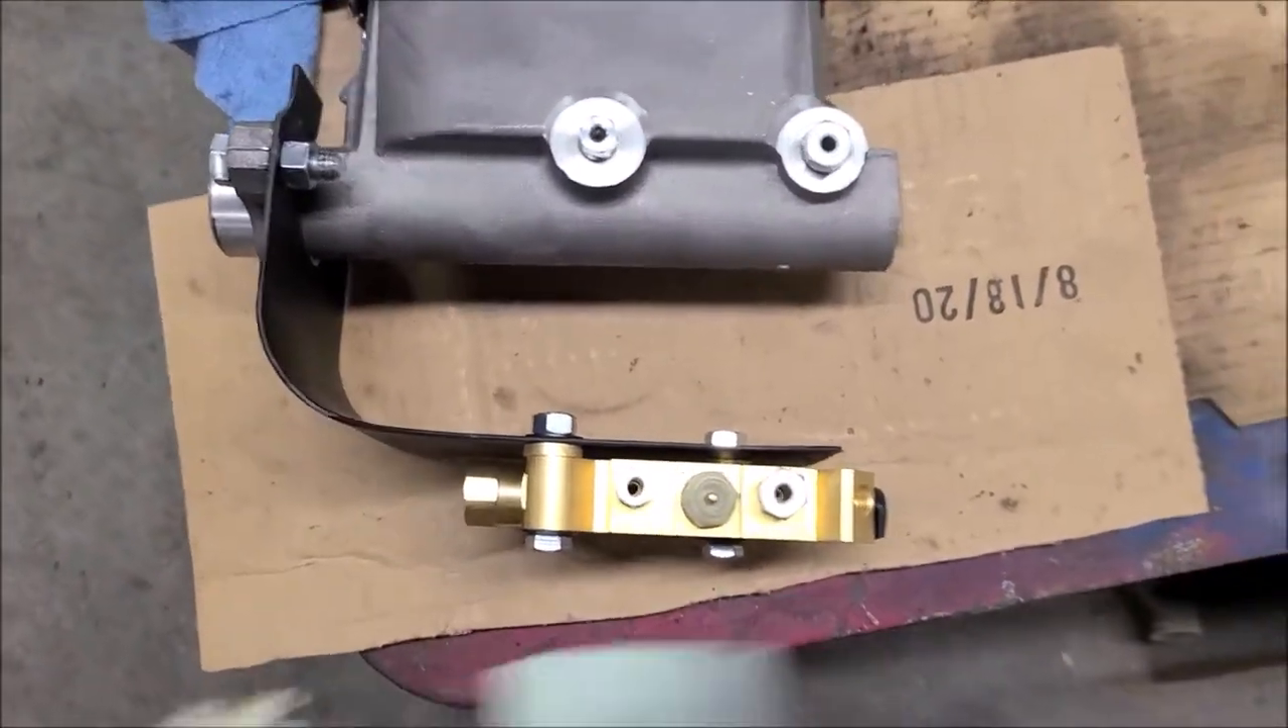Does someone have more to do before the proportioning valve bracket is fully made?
No.